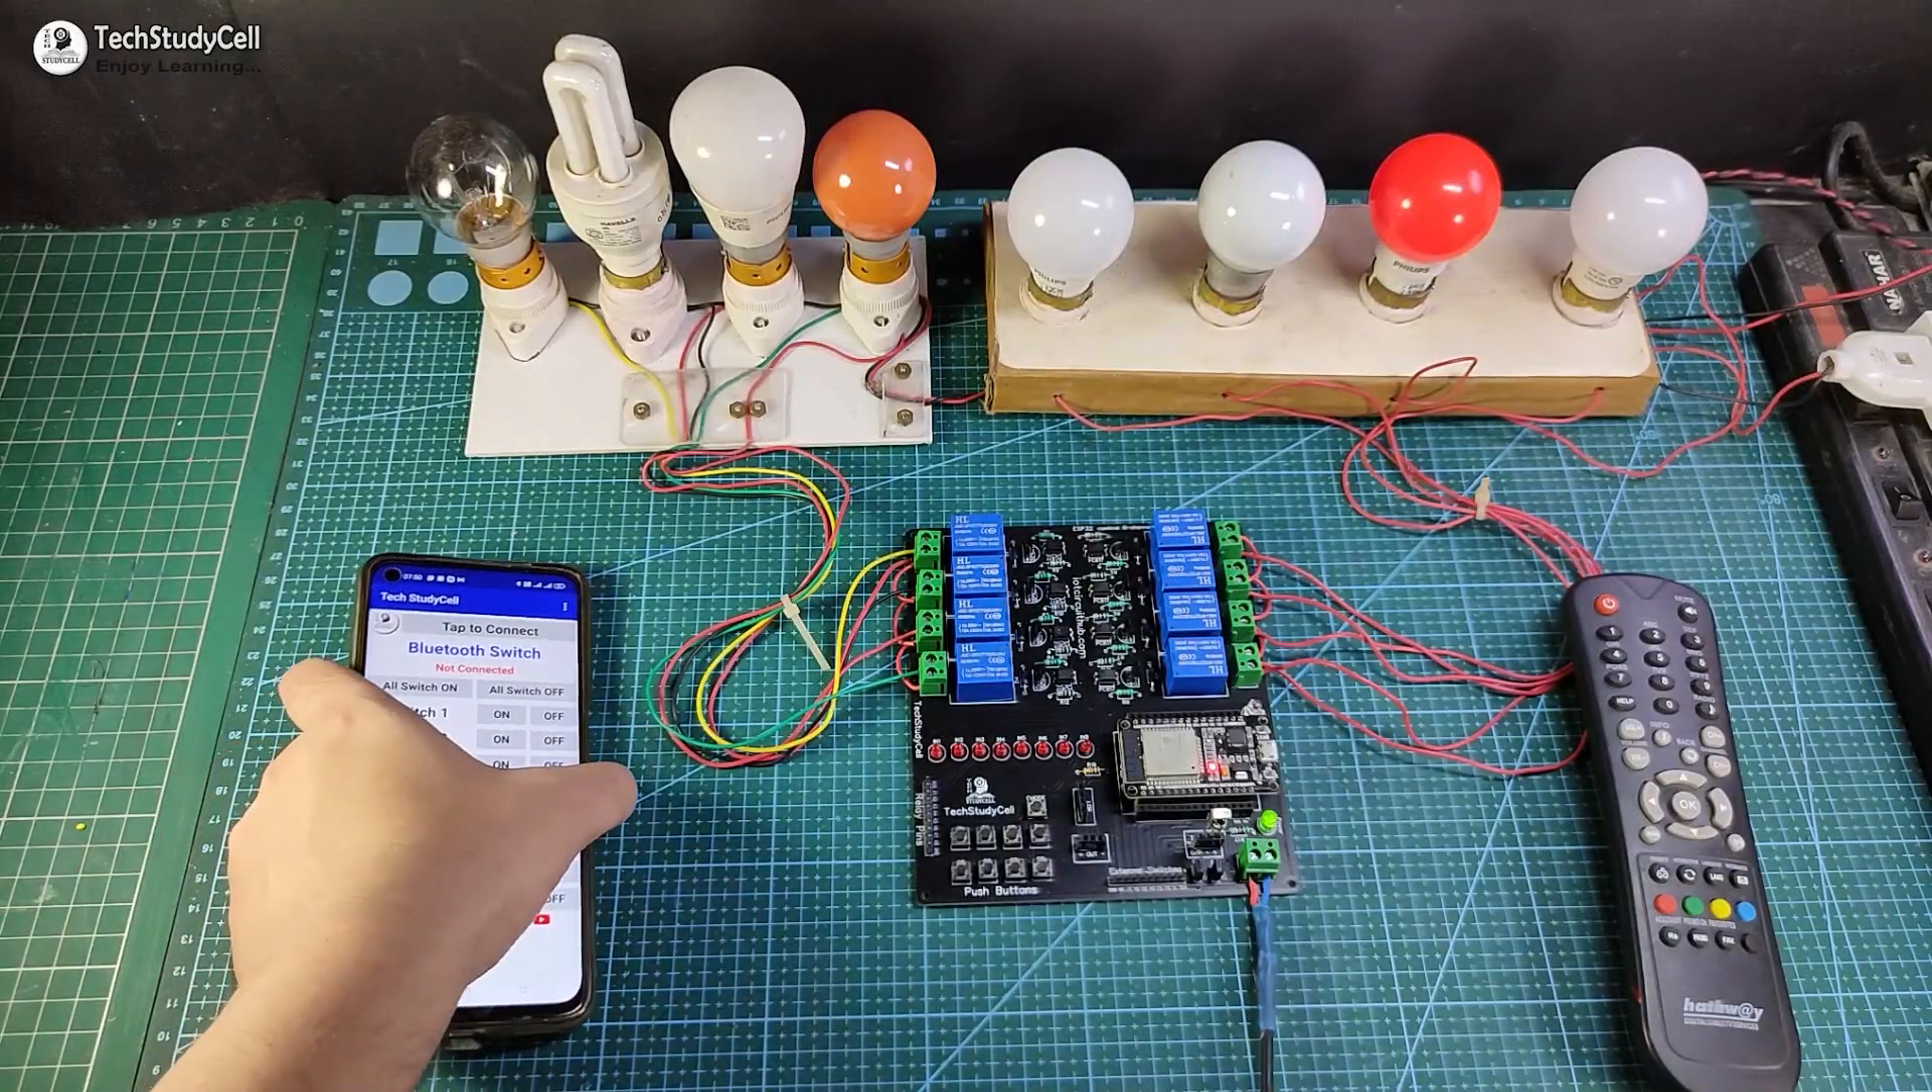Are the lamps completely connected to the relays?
Yes.